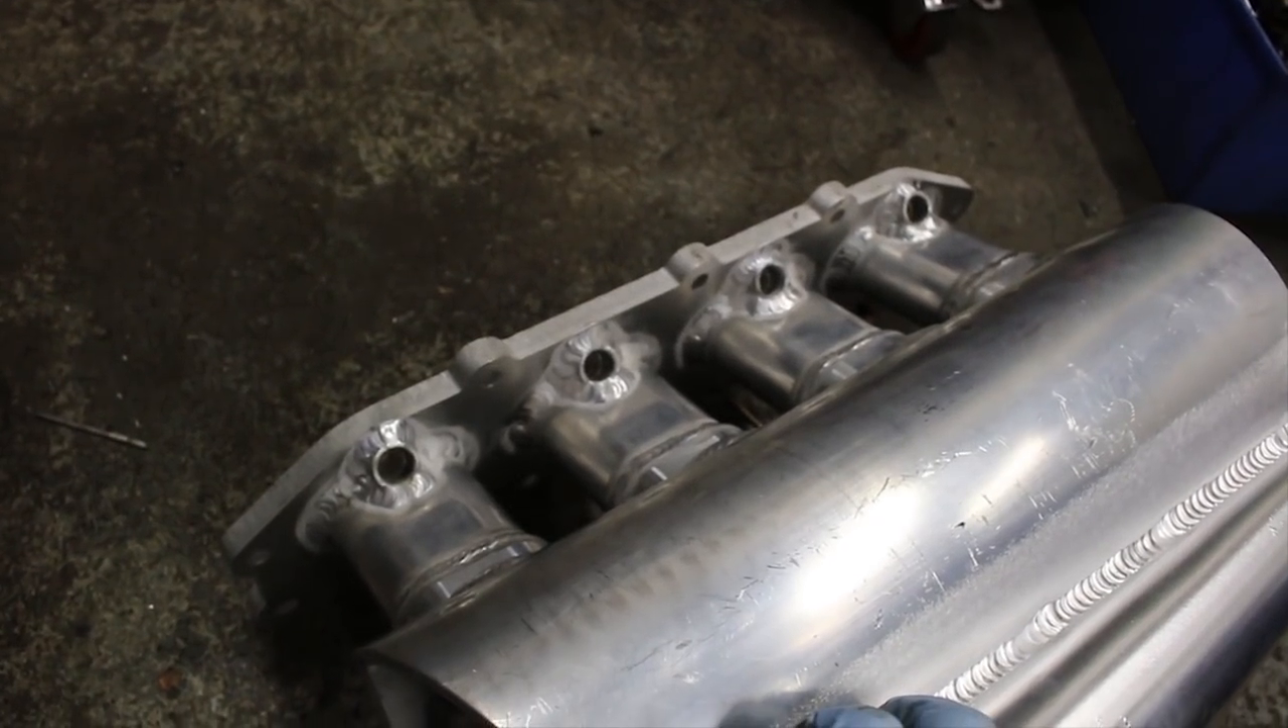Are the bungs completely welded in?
Yes.